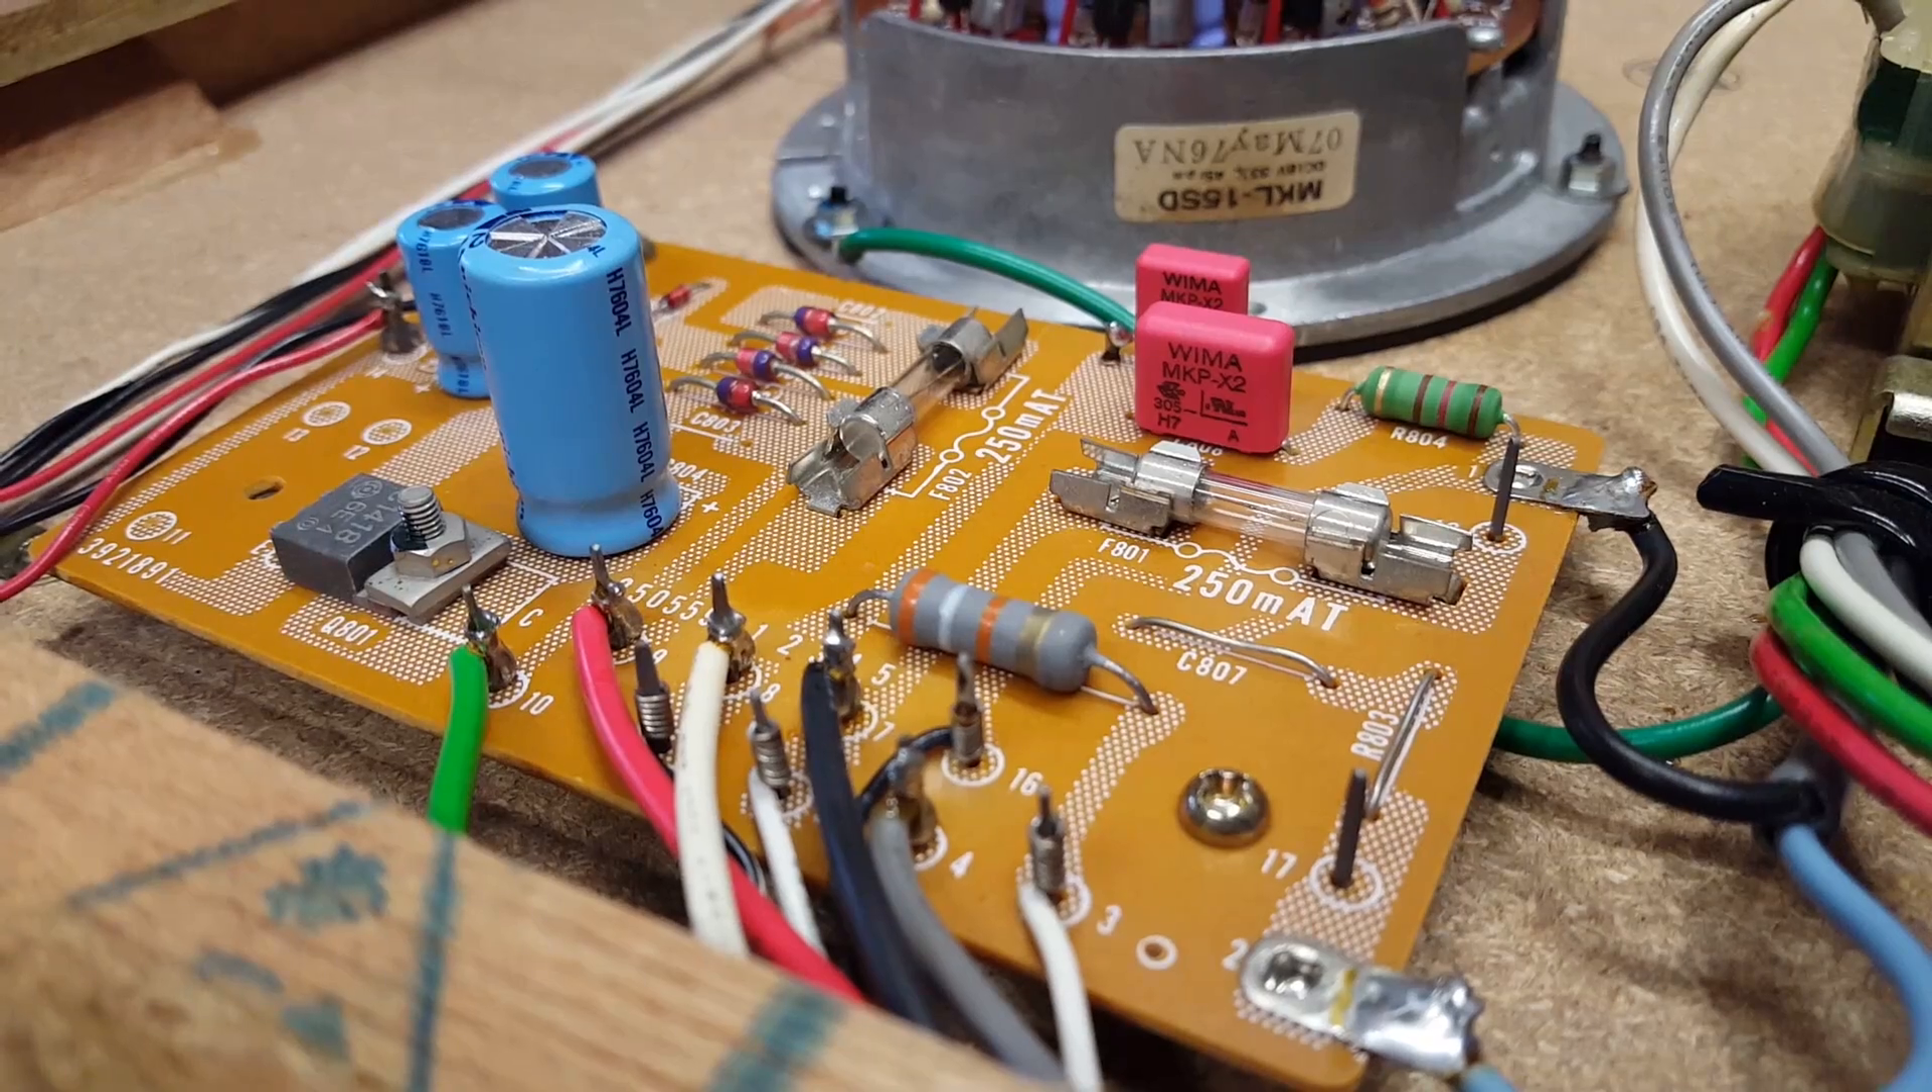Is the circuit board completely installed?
Yes.